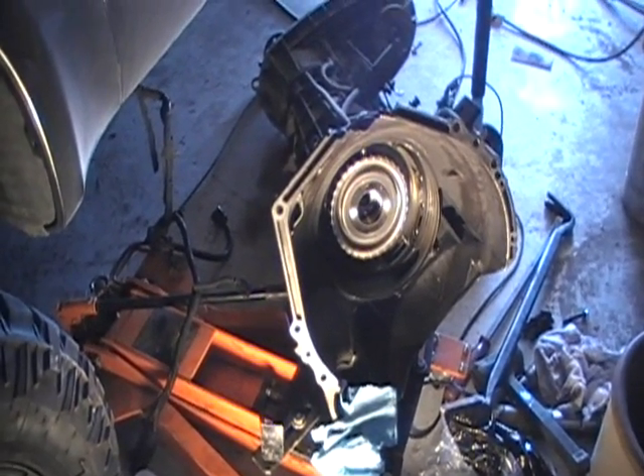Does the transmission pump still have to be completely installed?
Yes.